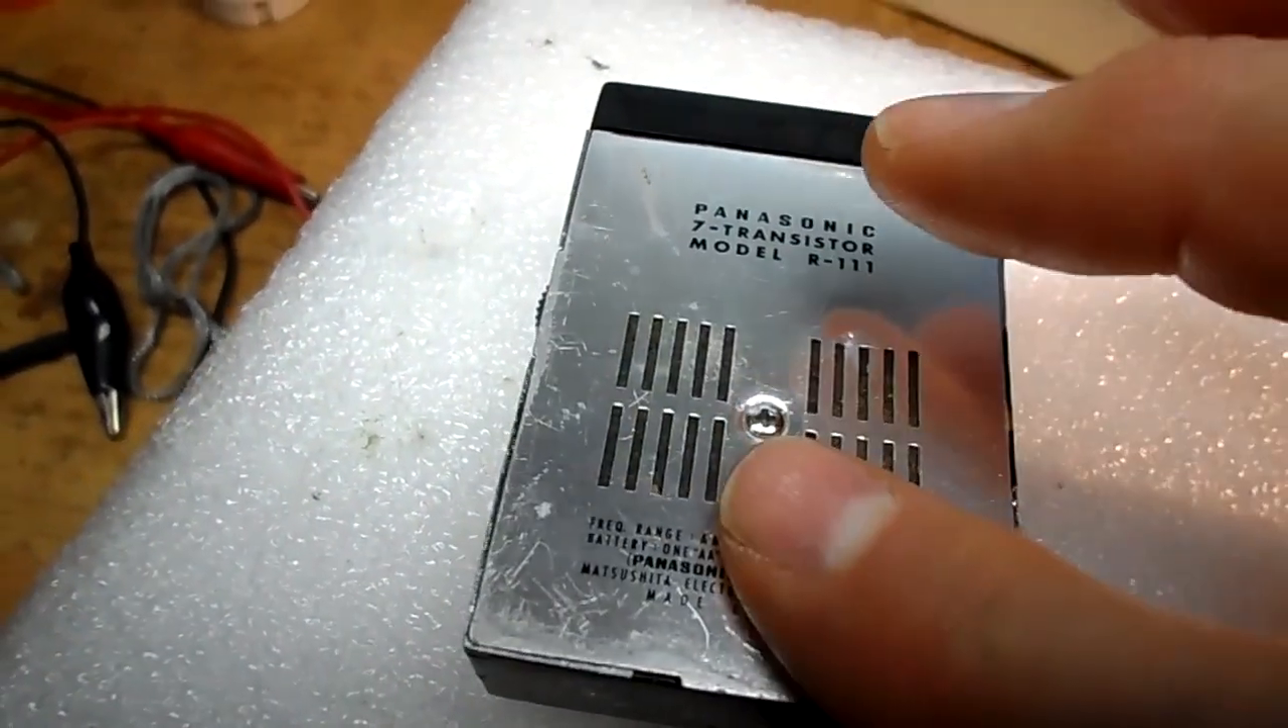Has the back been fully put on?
Yes.